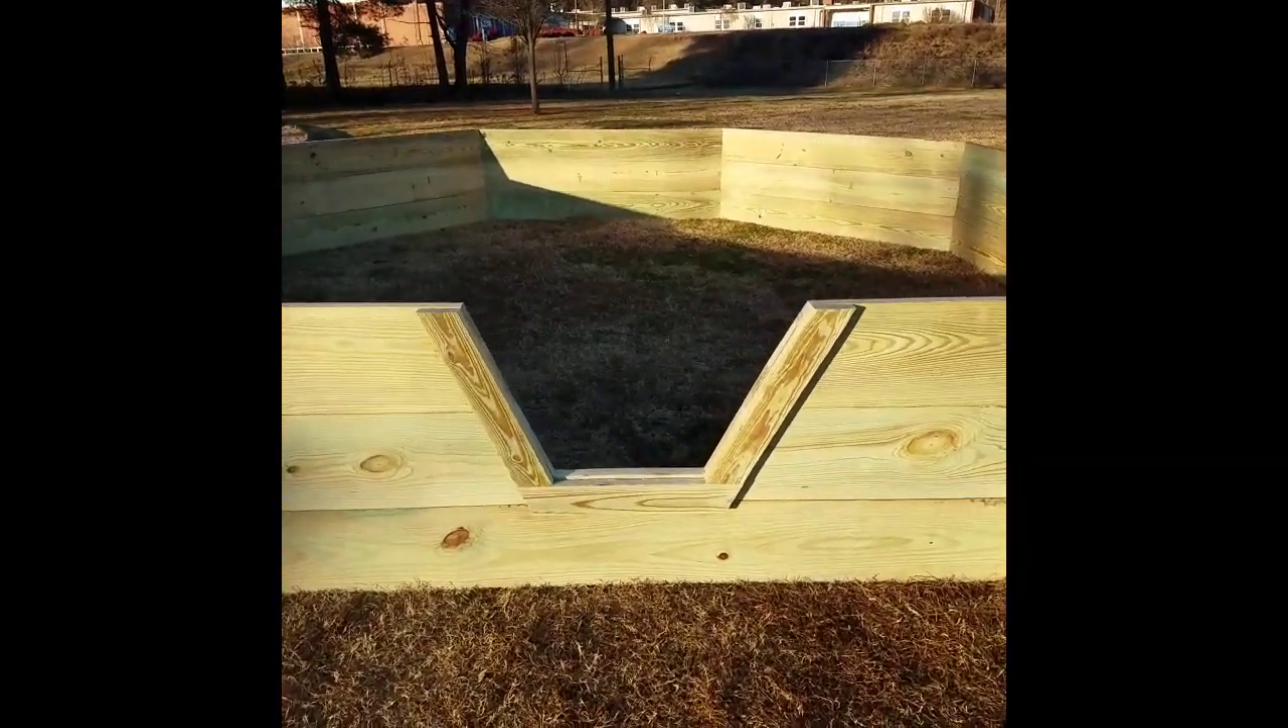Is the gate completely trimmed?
Yes.